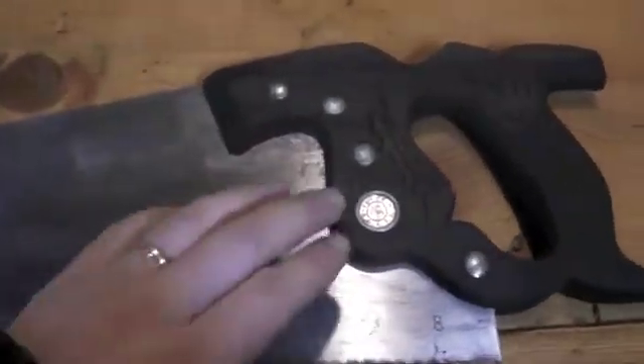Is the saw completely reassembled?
Yes.